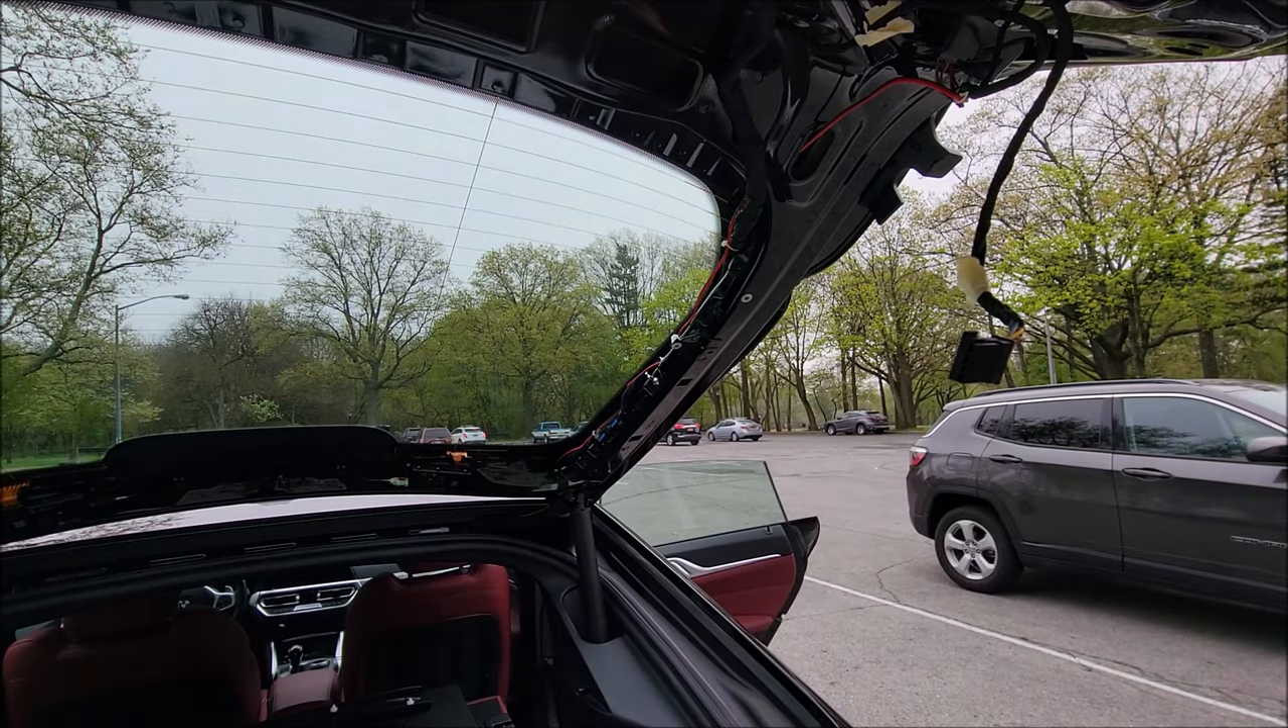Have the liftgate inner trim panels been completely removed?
Yes.